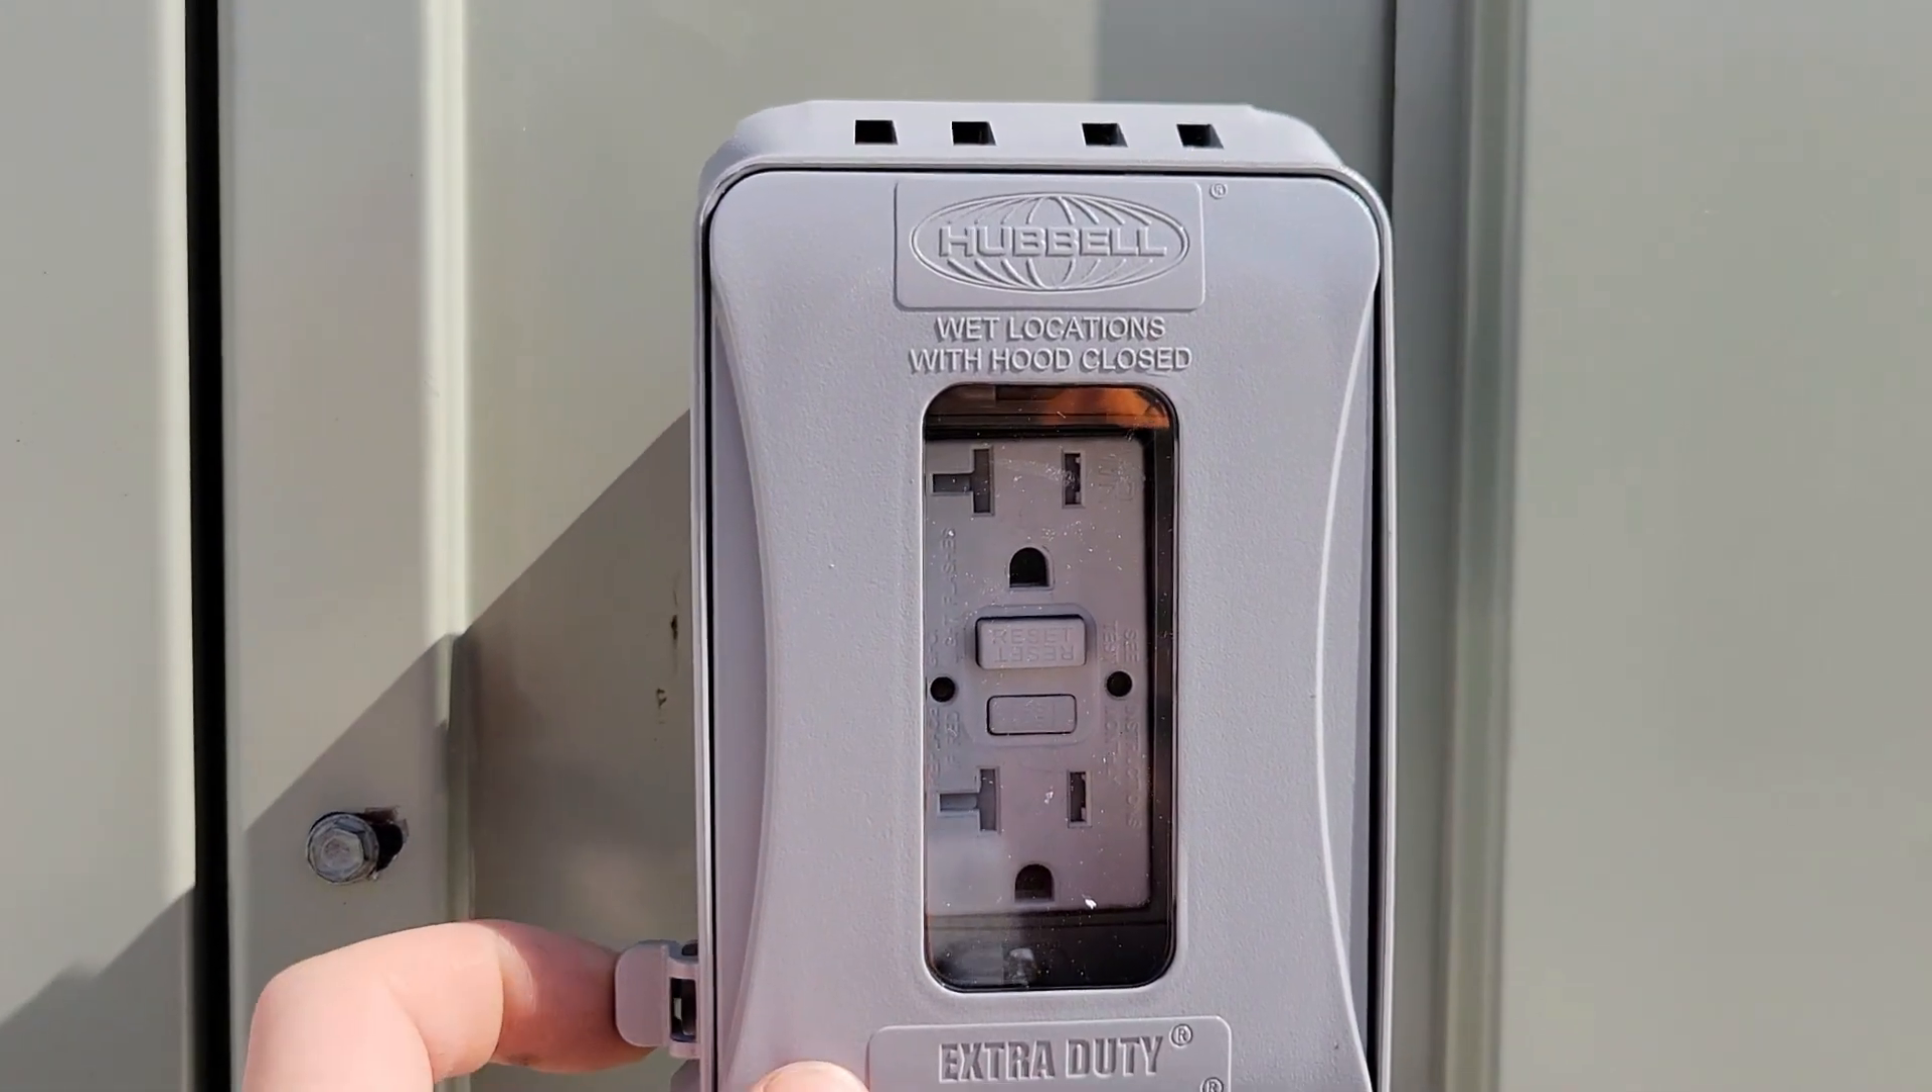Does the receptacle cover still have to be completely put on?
No.